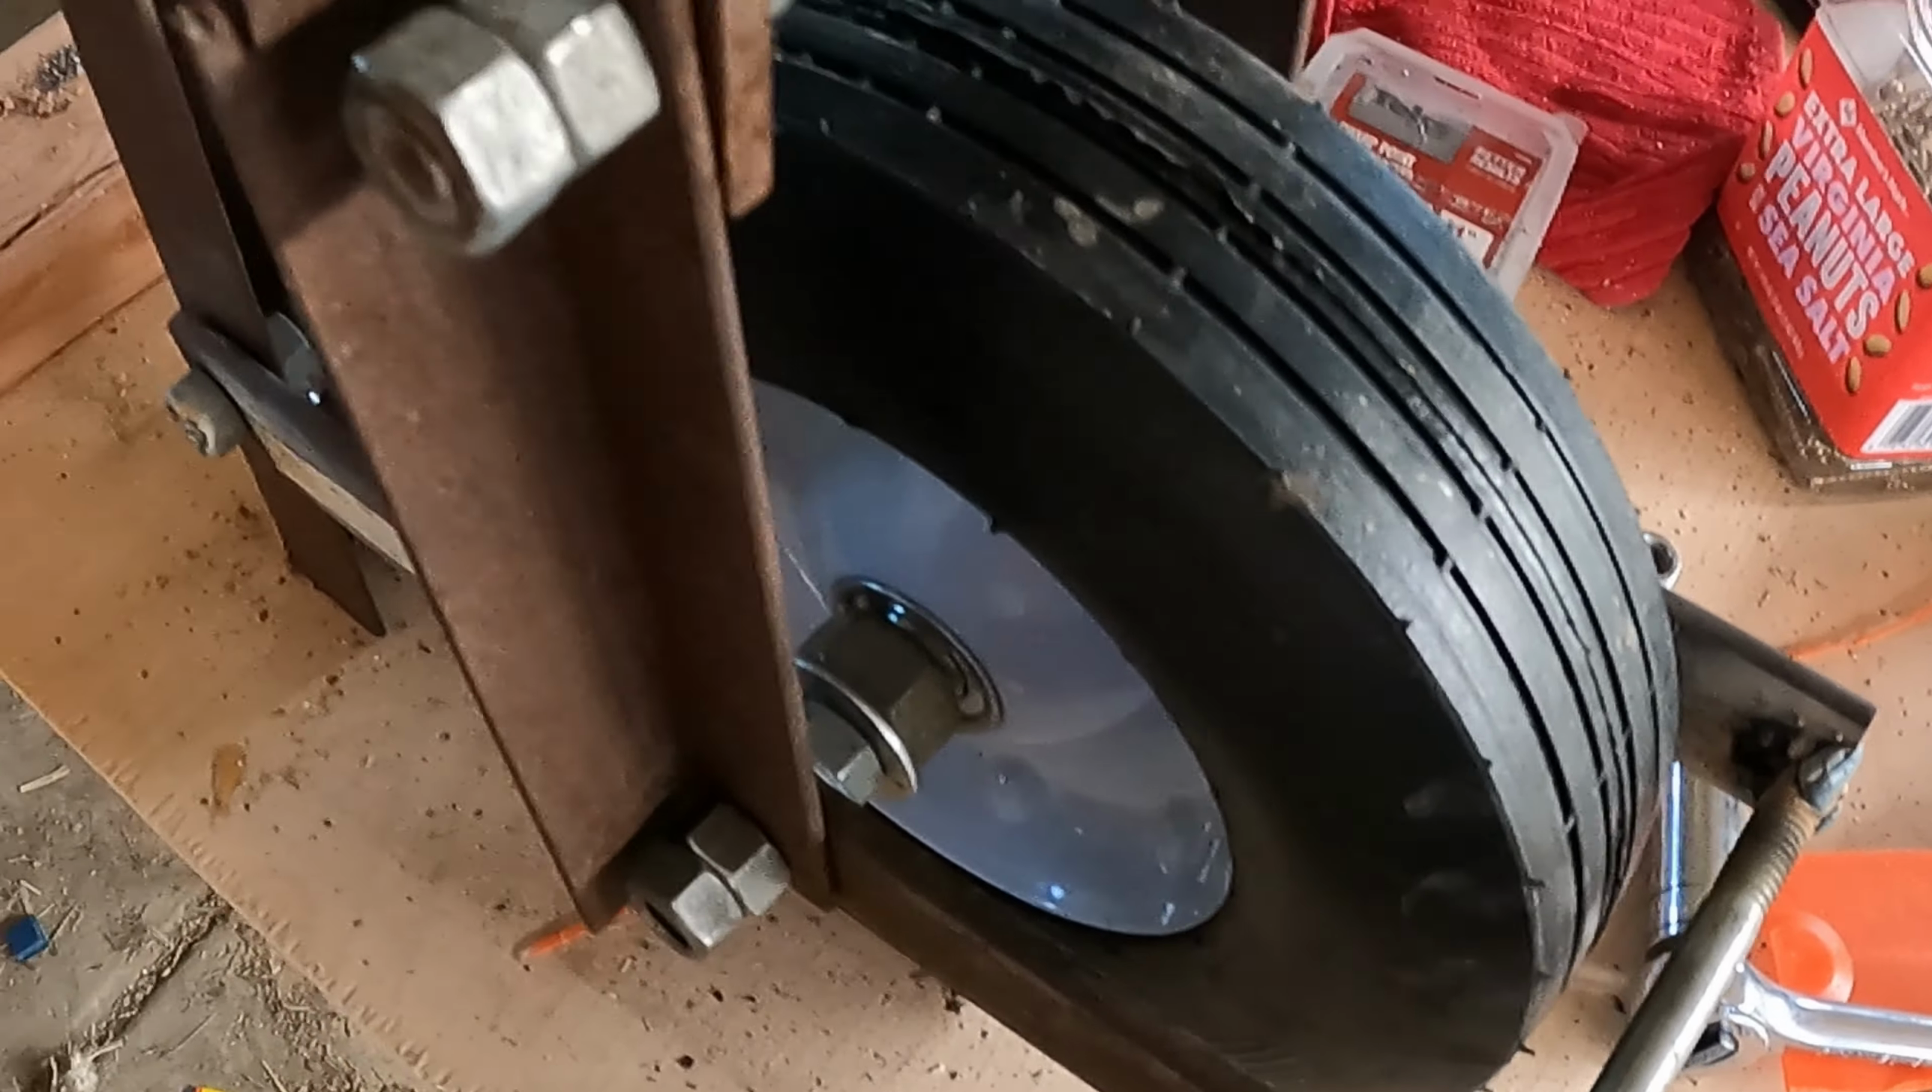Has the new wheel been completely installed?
Yes.